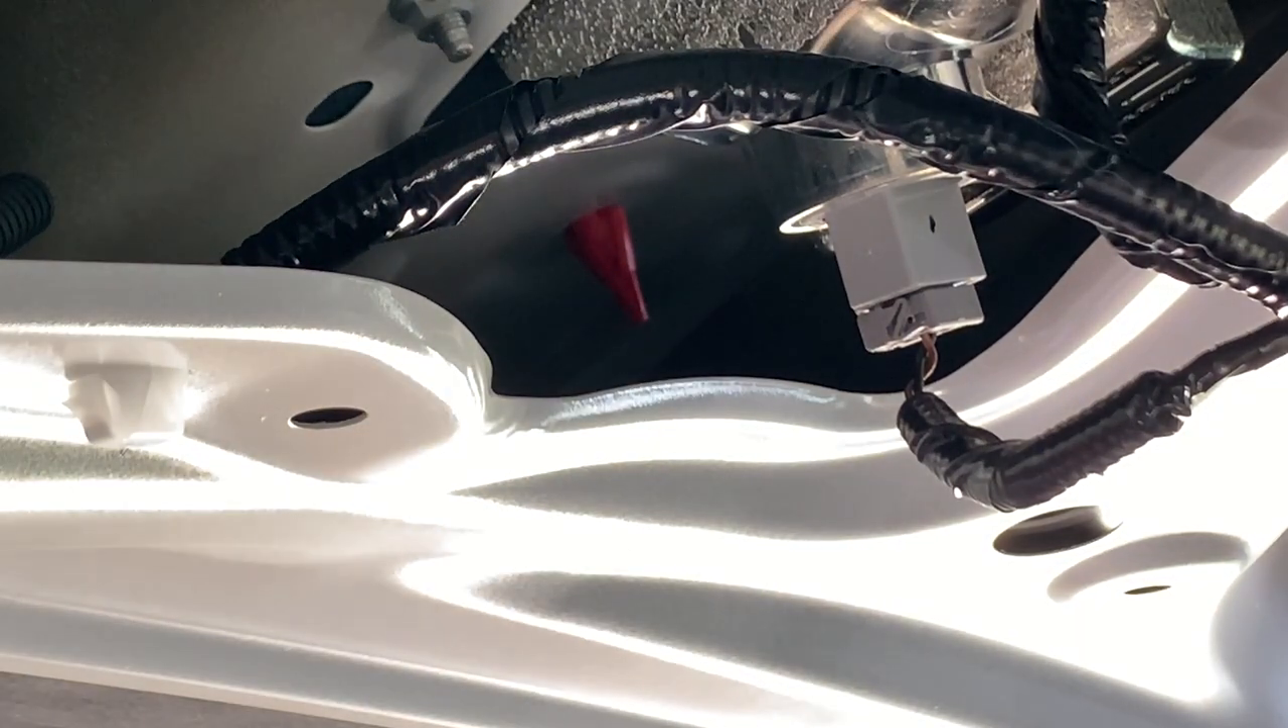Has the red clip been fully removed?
No.